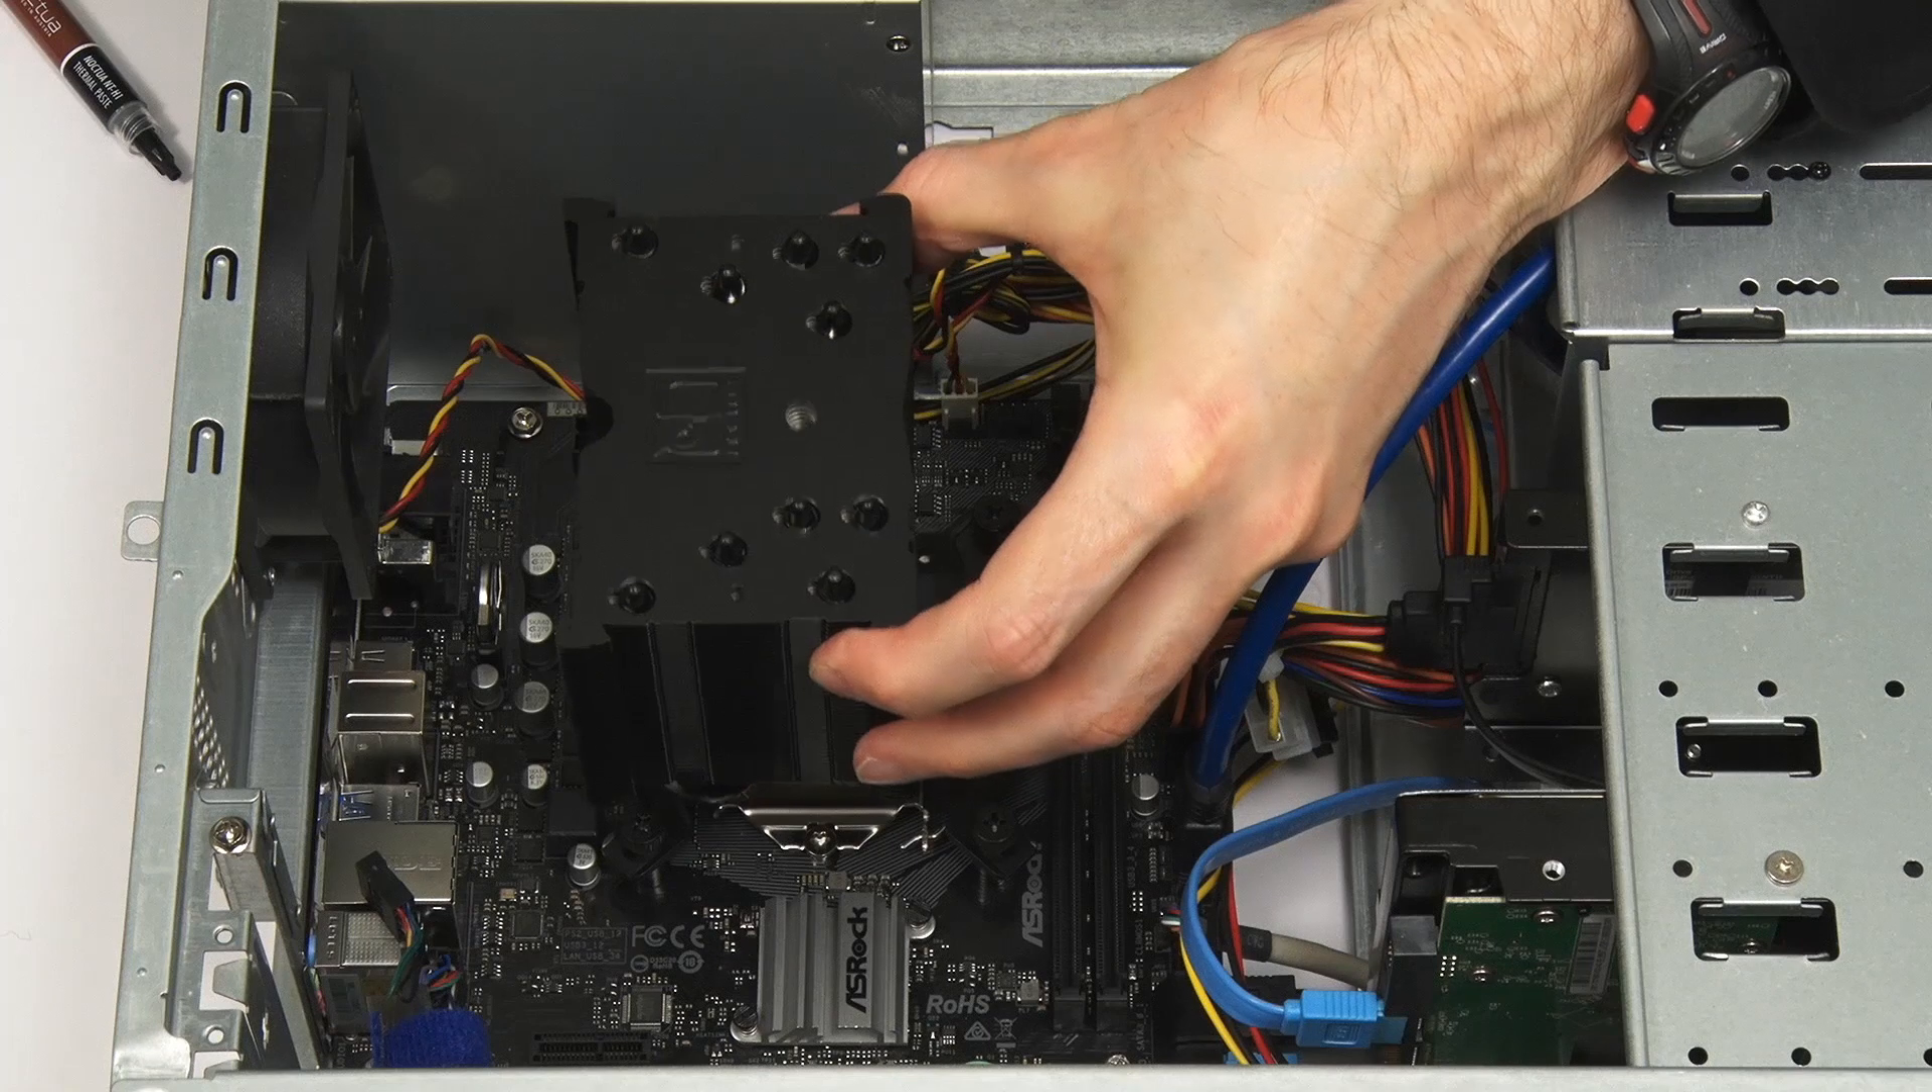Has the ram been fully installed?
No.